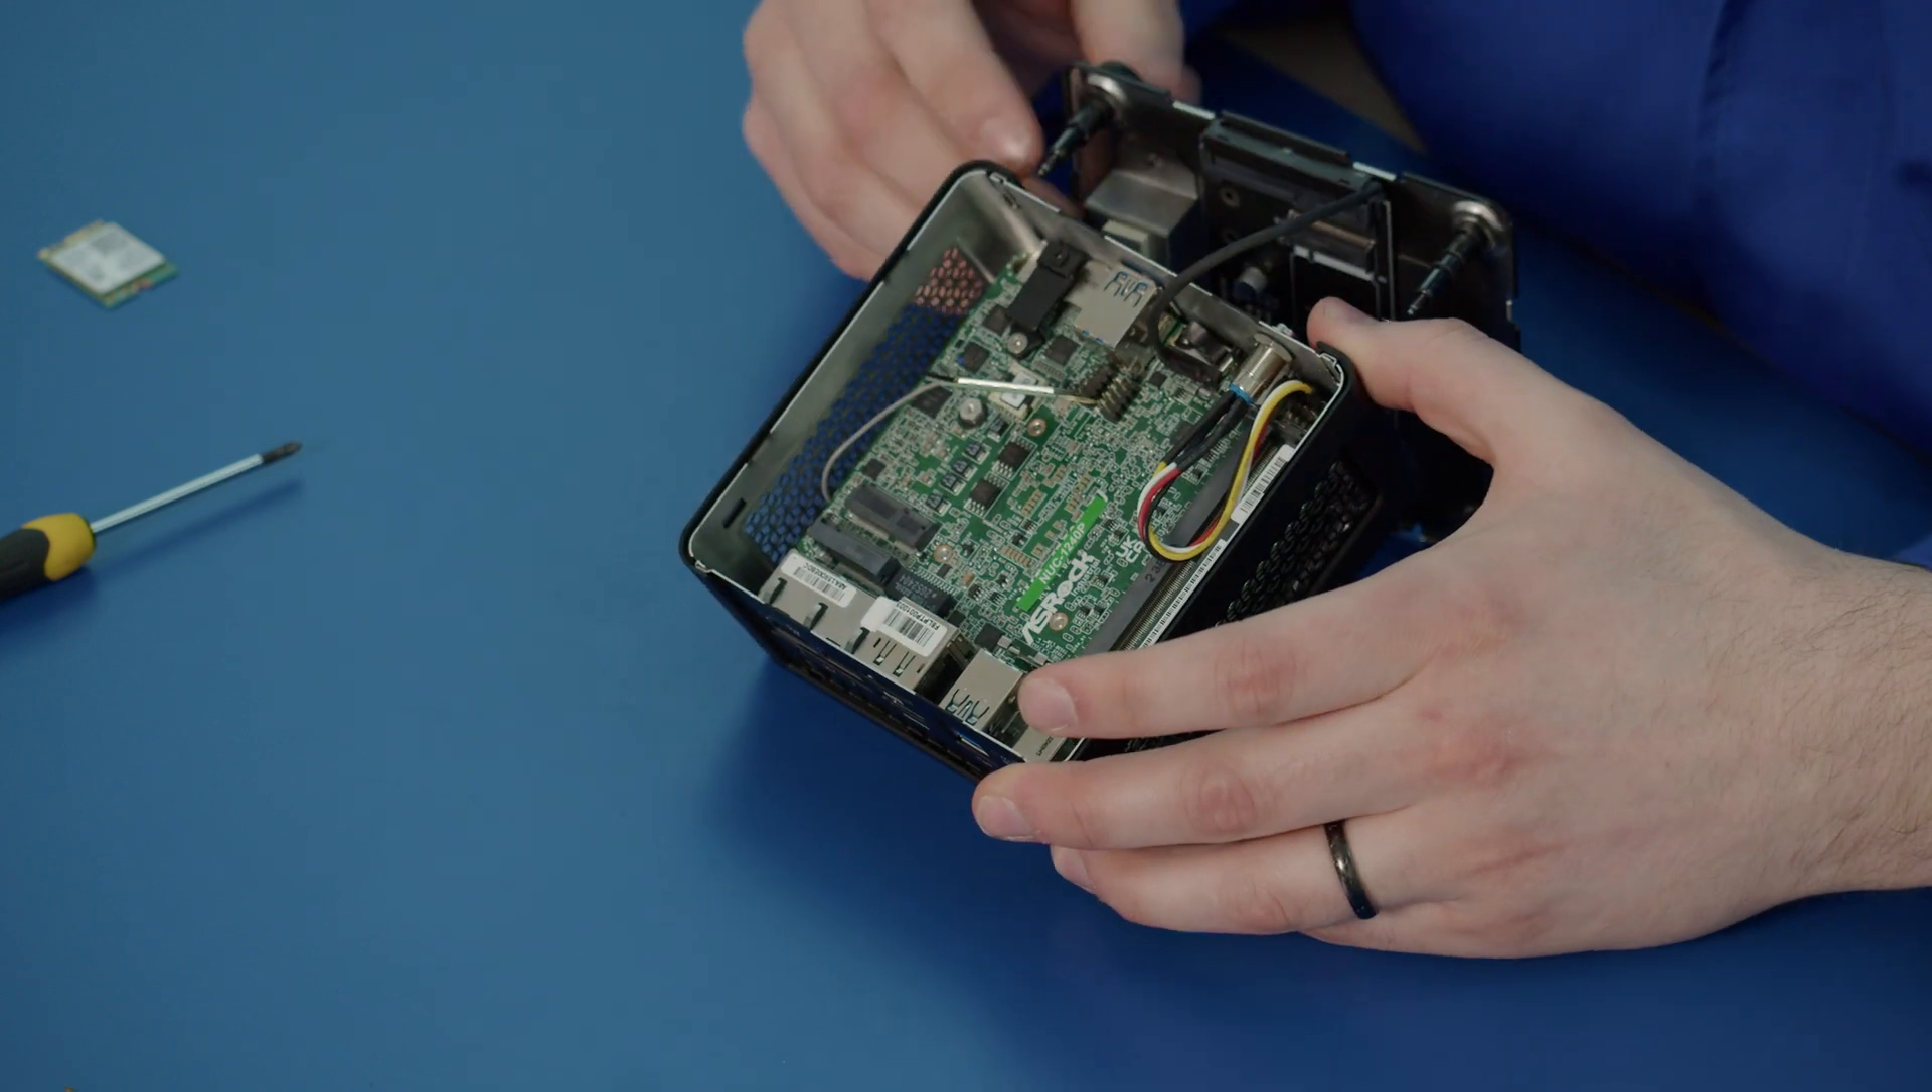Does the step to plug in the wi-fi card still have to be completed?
Yes.